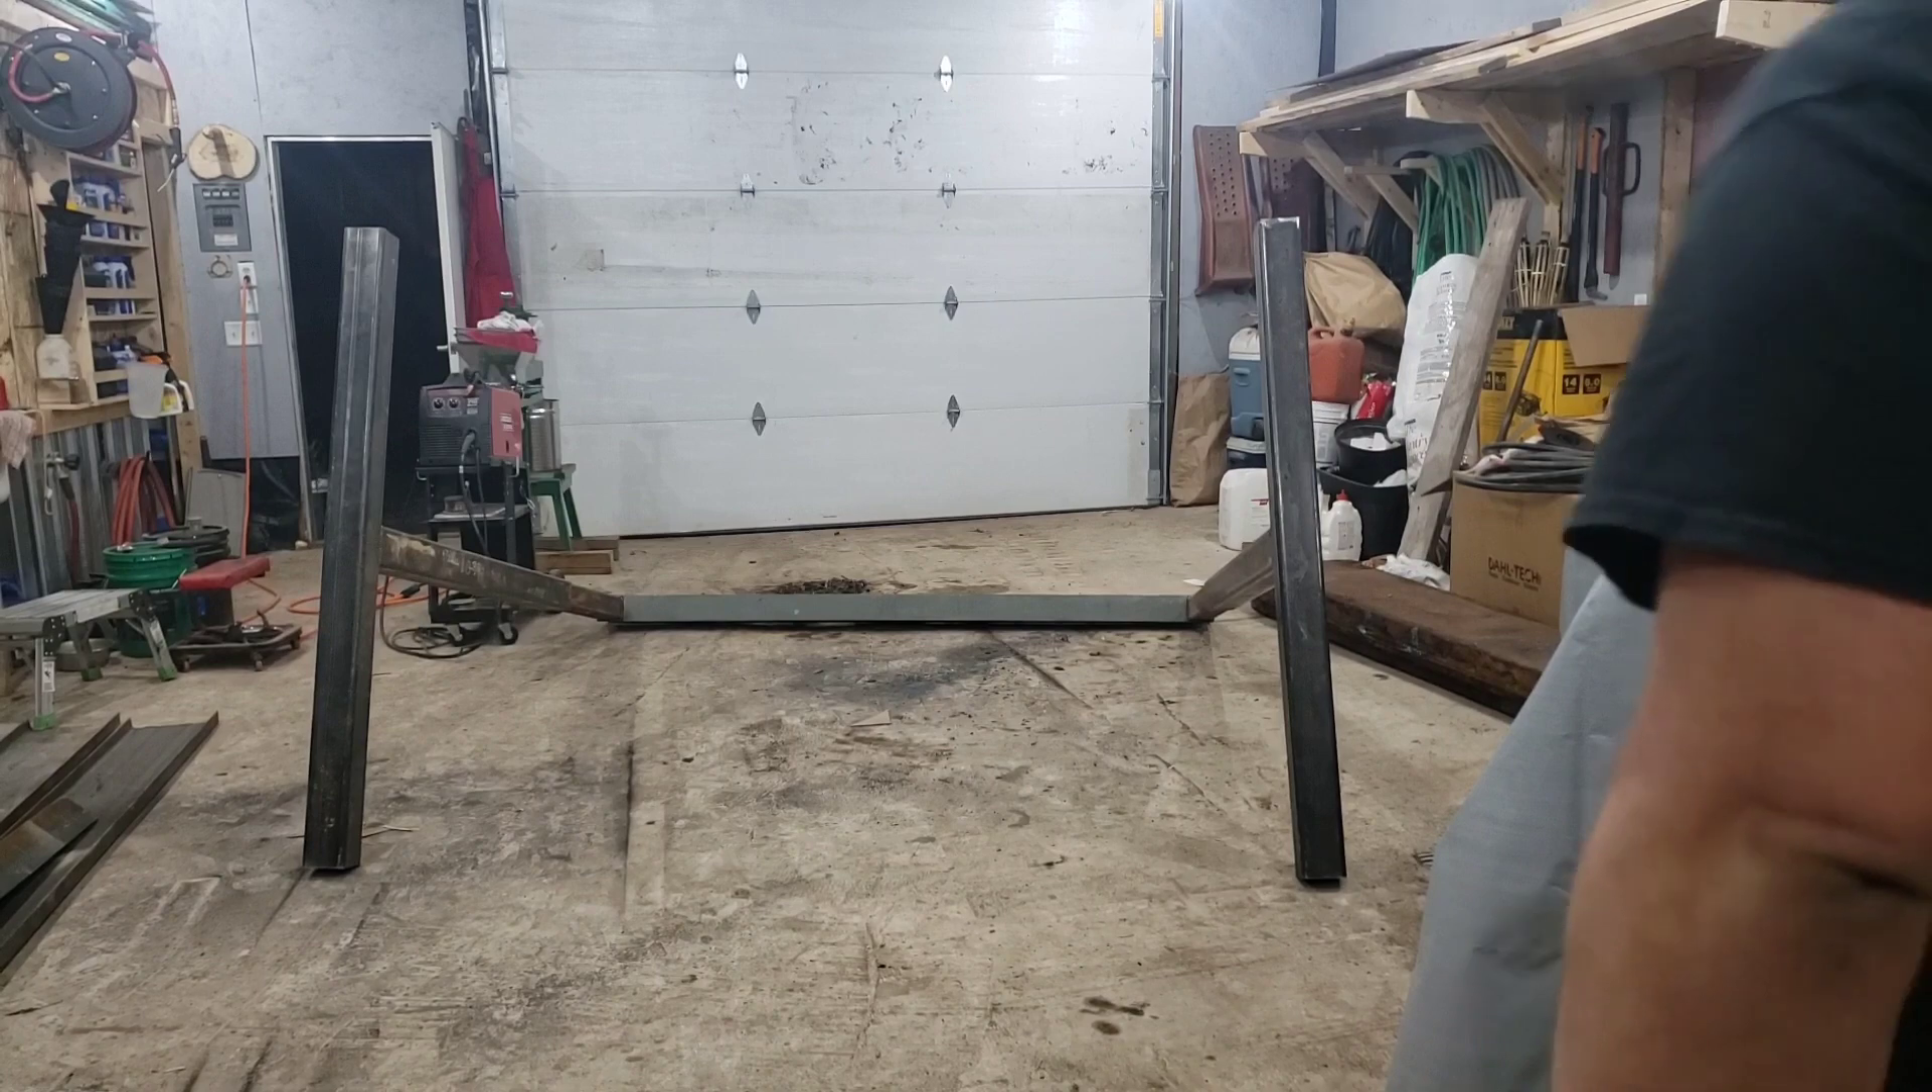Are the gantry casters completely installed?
No.